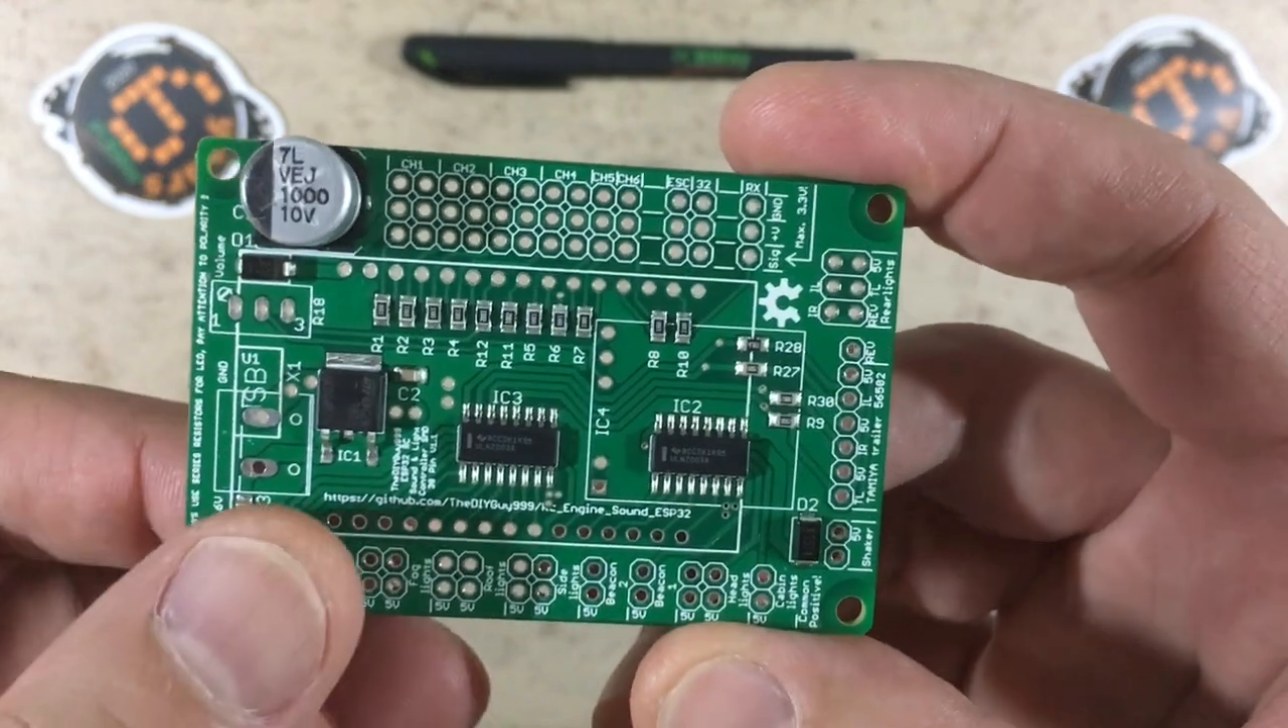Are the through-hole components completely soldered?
No.